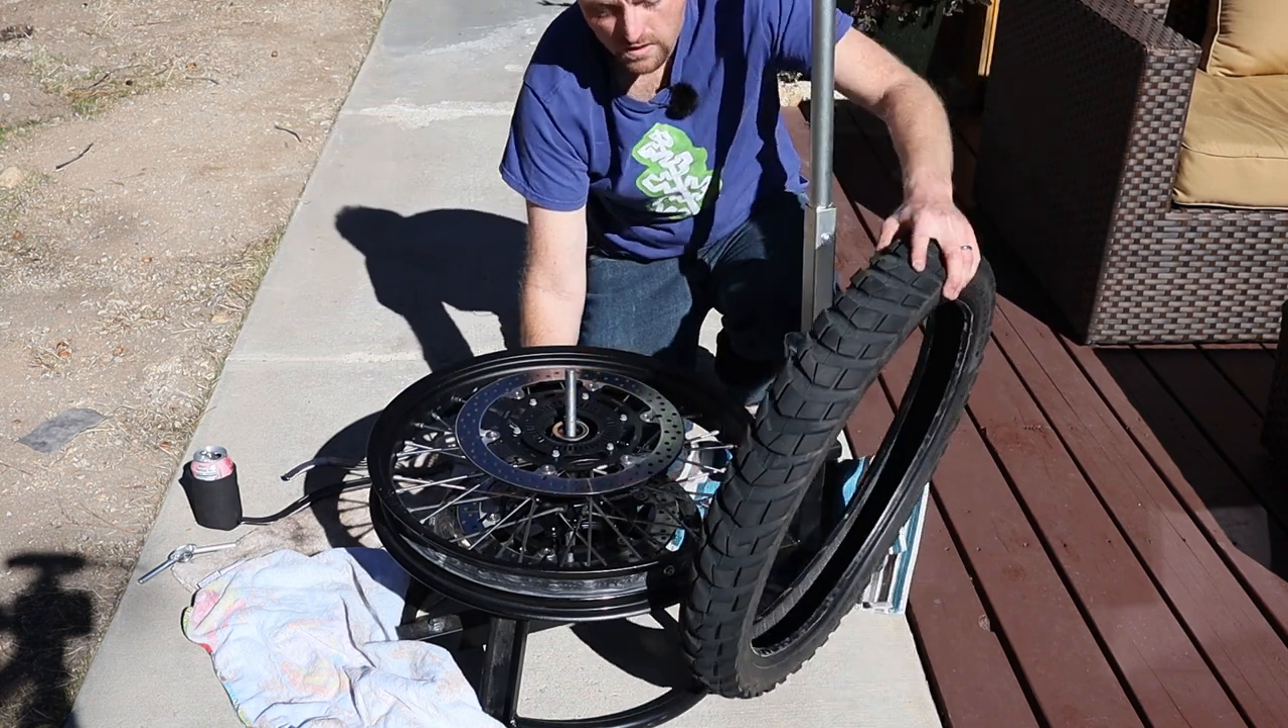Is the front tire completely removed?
Yes.